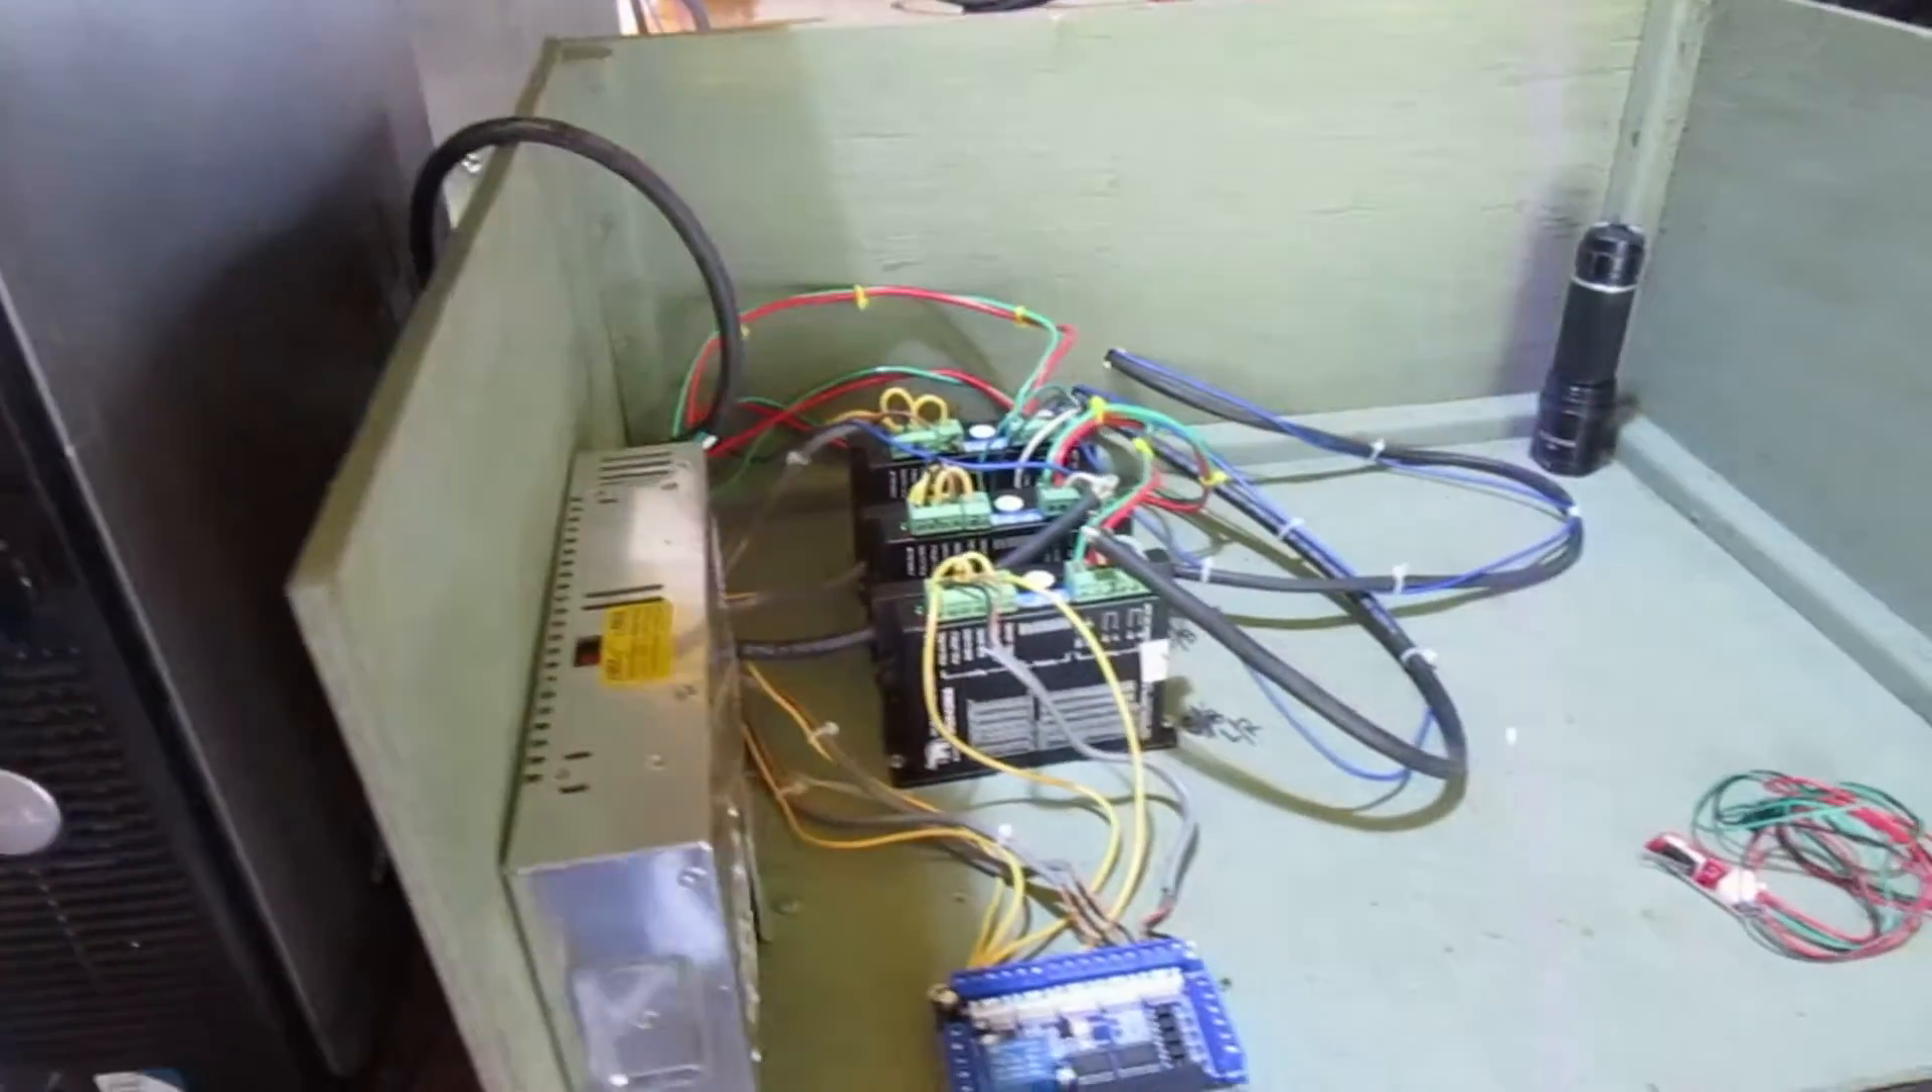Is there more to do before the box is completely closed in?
Yes.